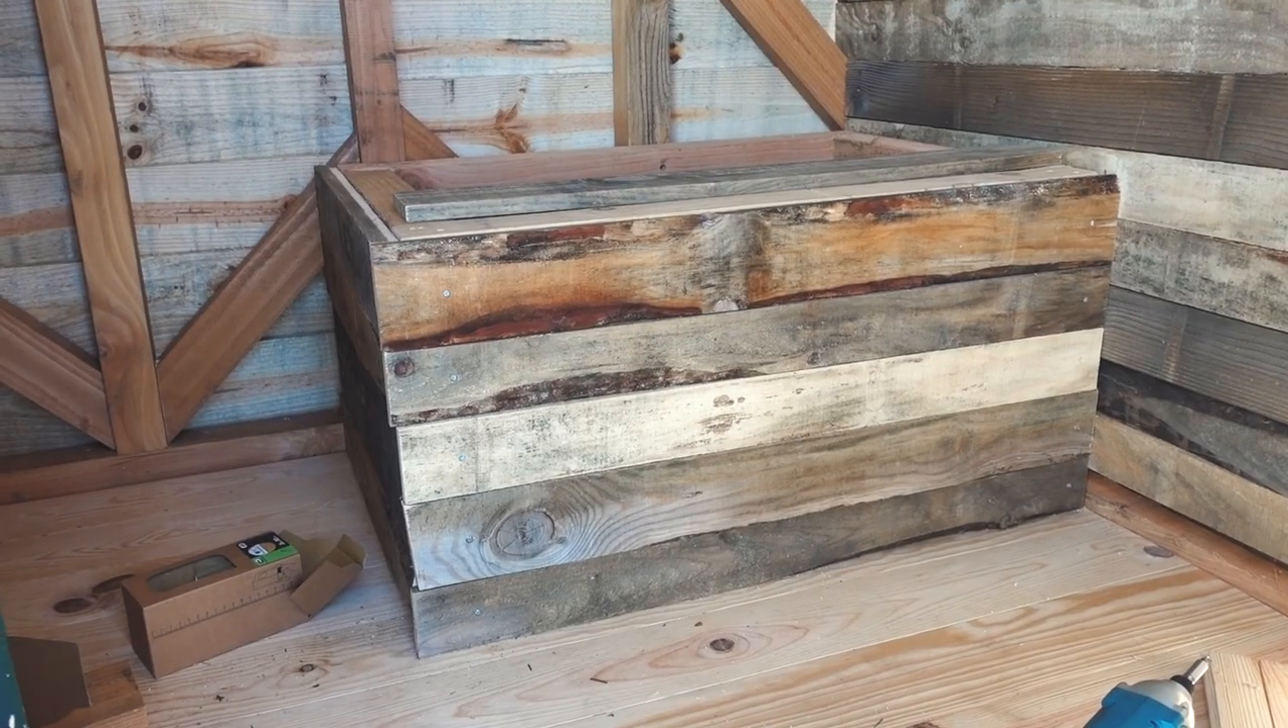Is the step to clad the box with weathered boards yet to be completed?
No.